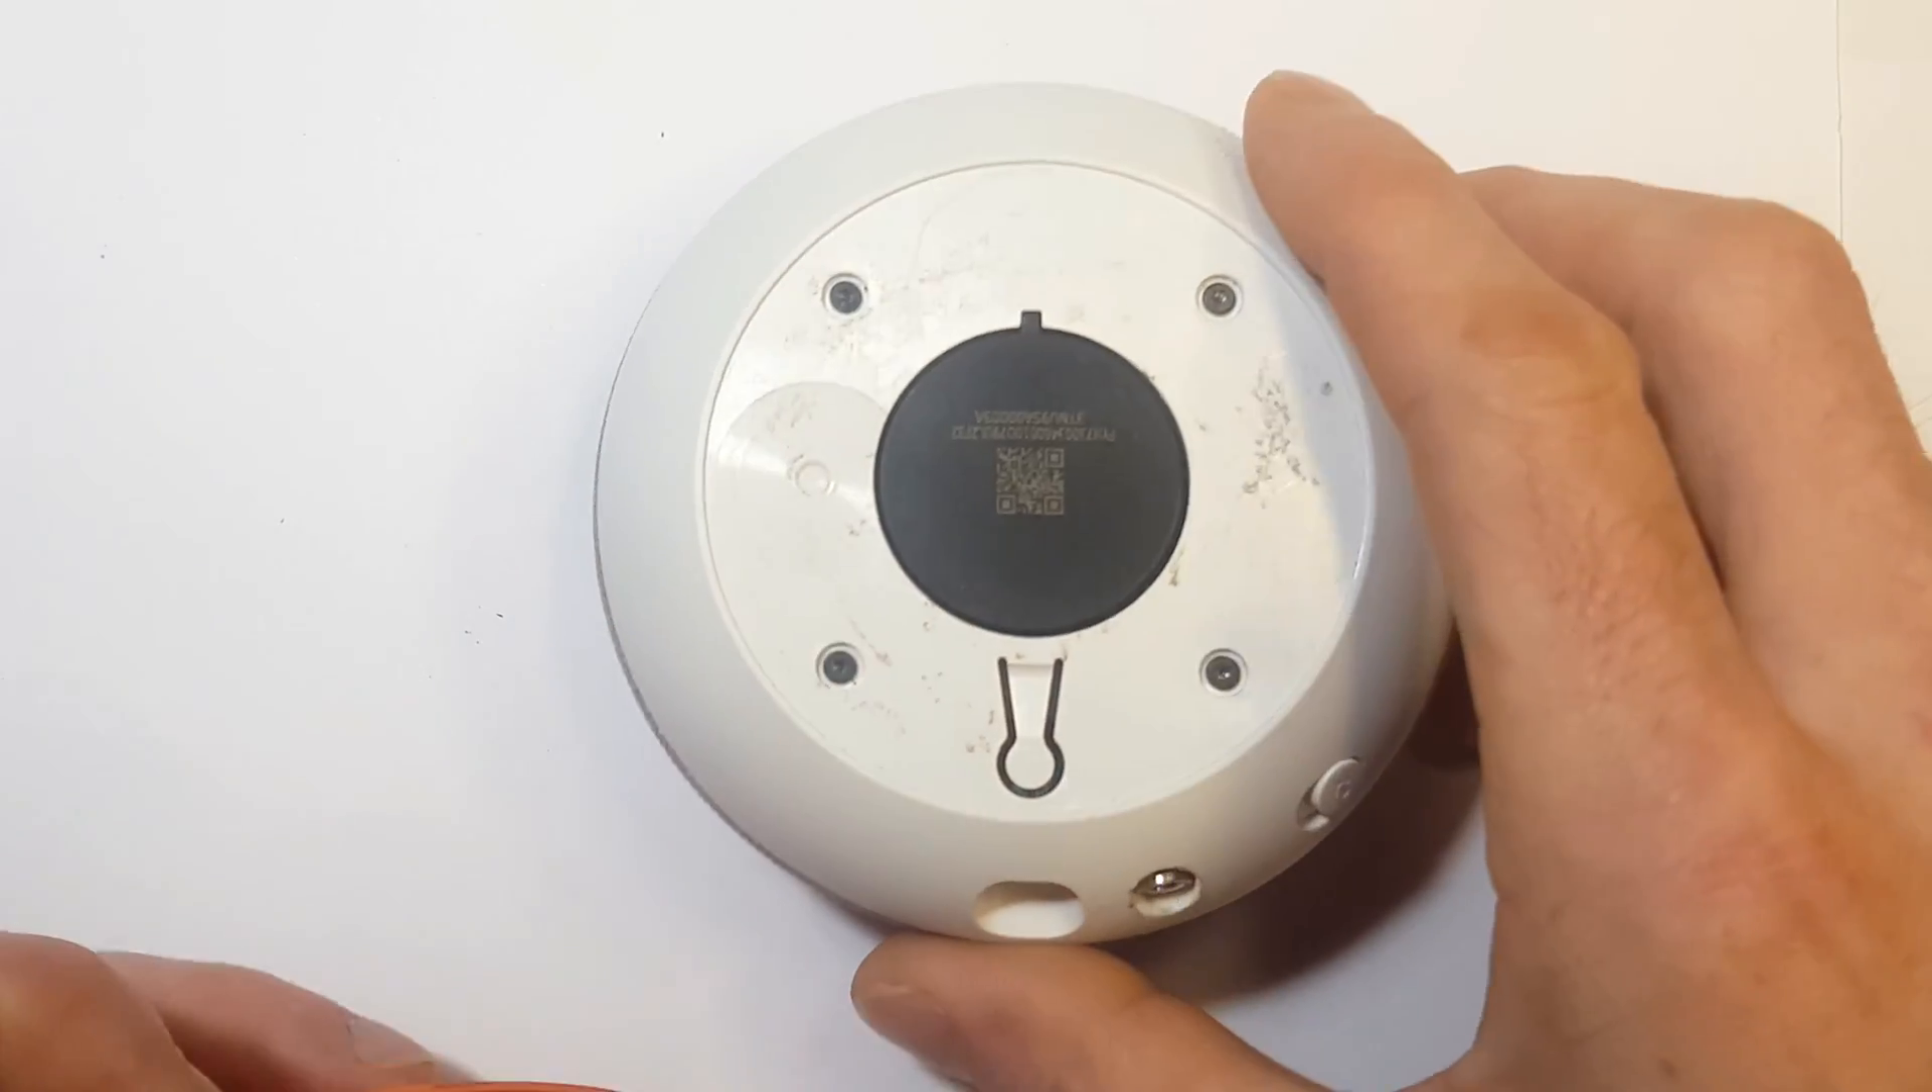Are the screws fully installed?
Yes.